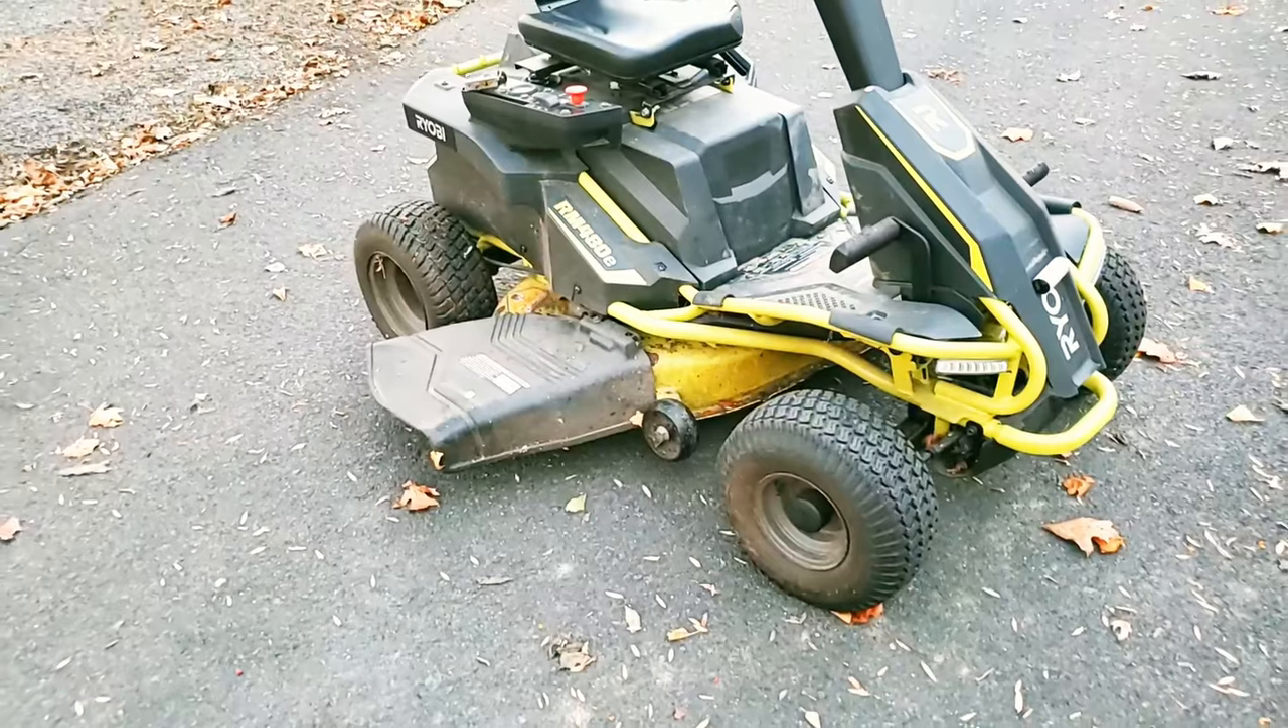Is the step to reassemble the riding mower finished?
Yes.